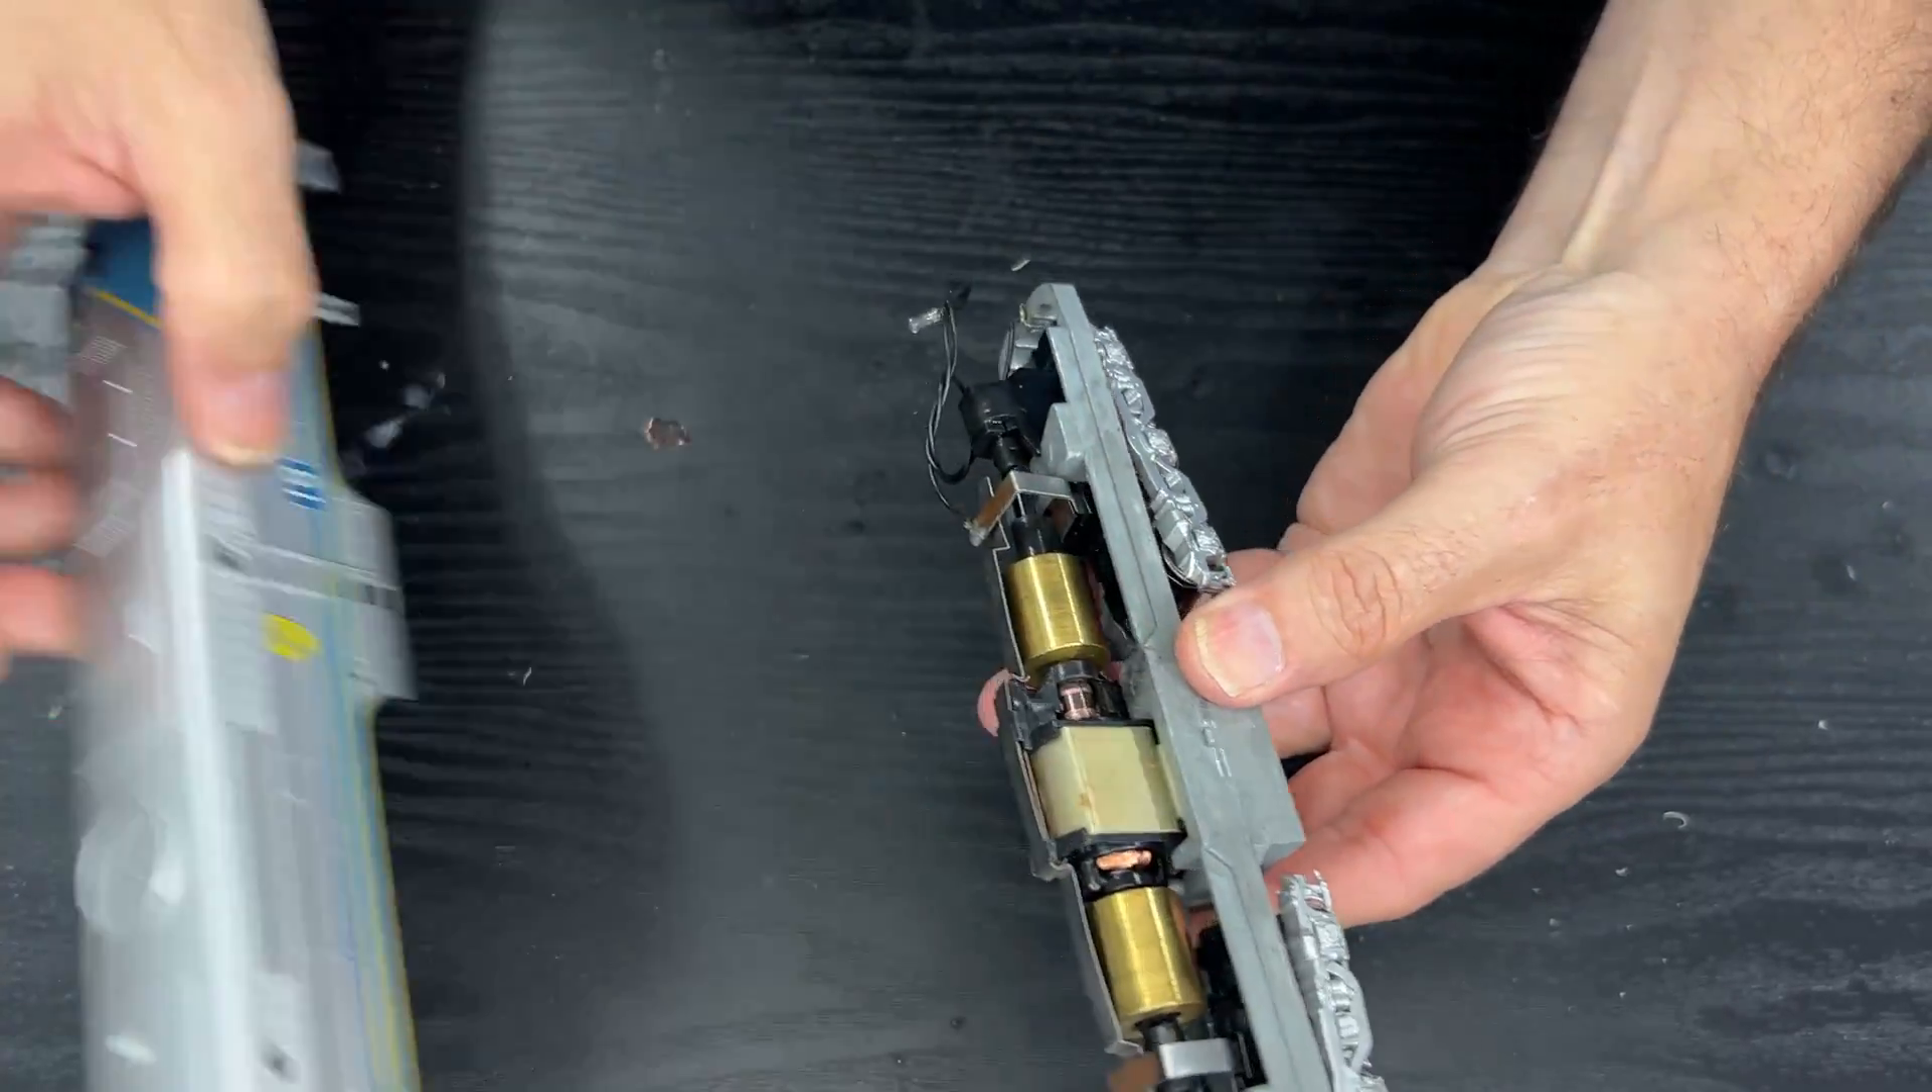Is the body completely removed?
Yes.